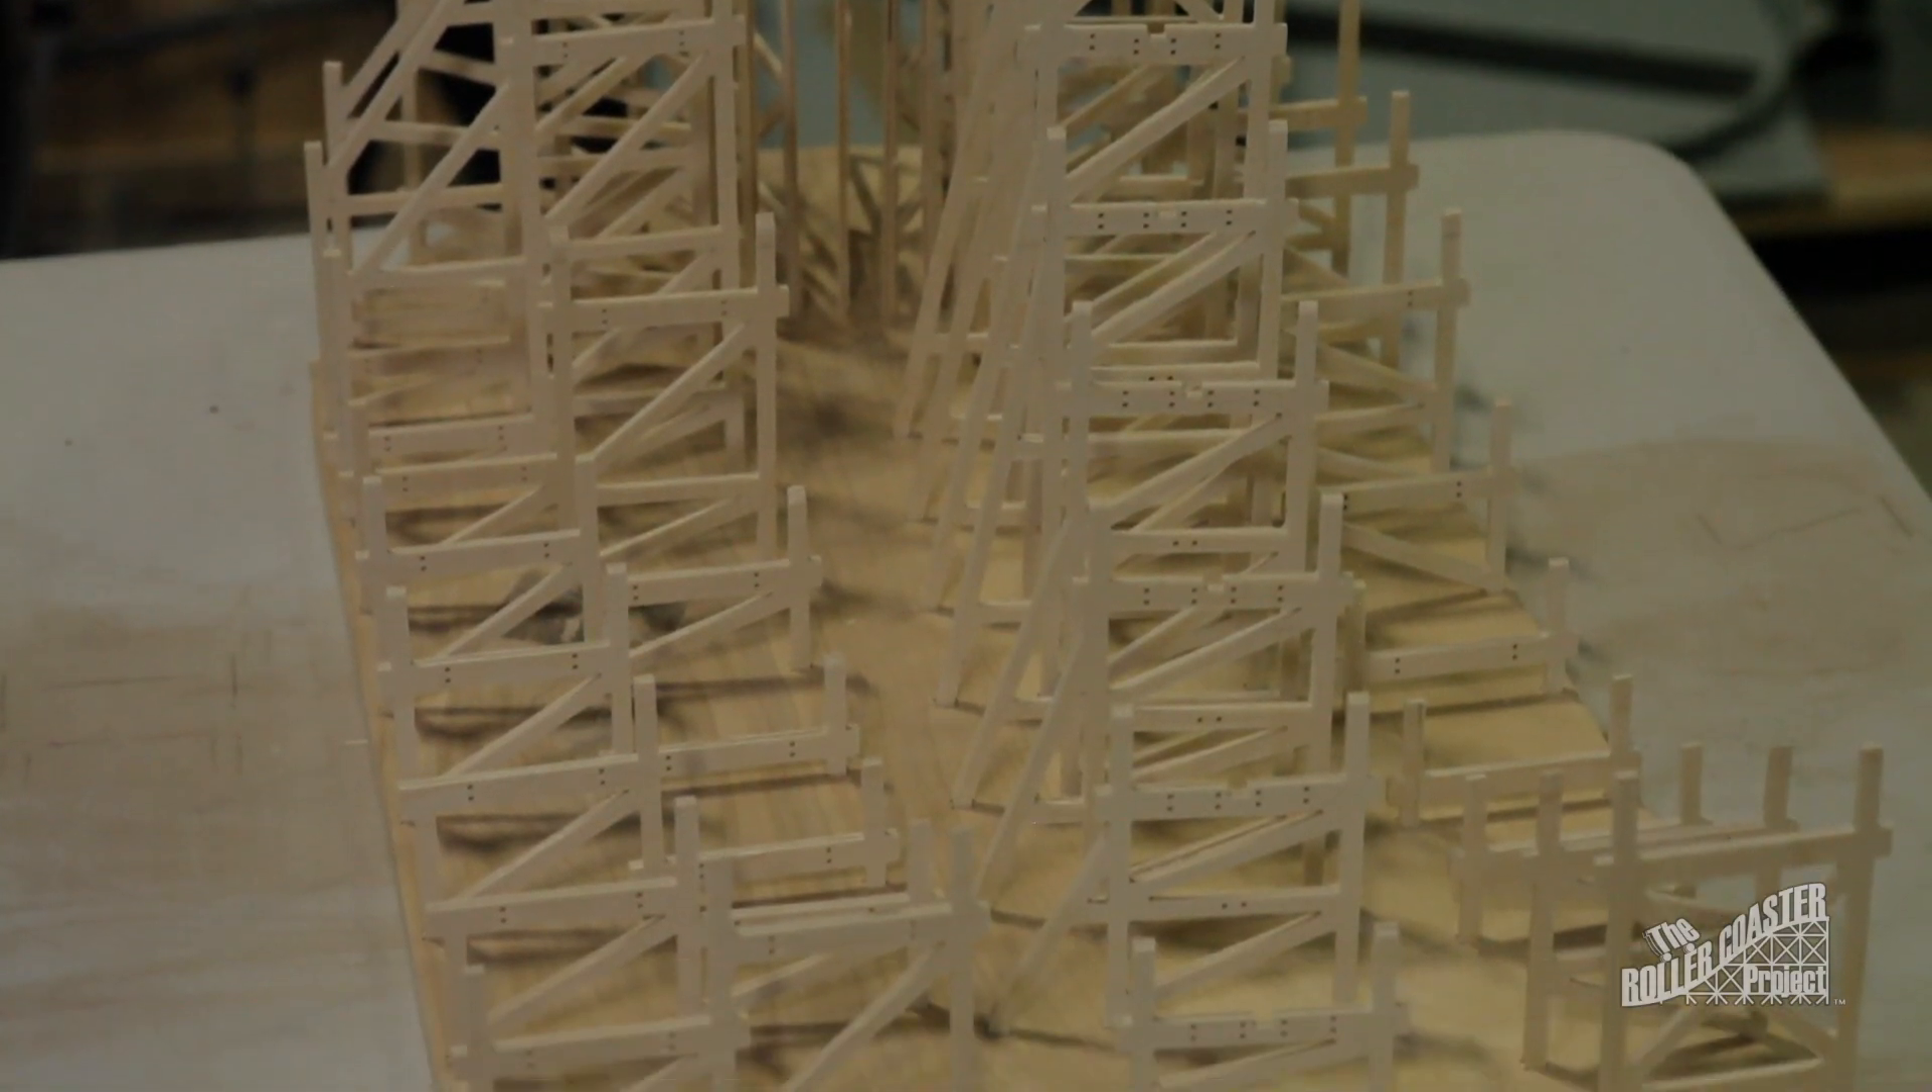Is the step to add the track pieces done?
No.